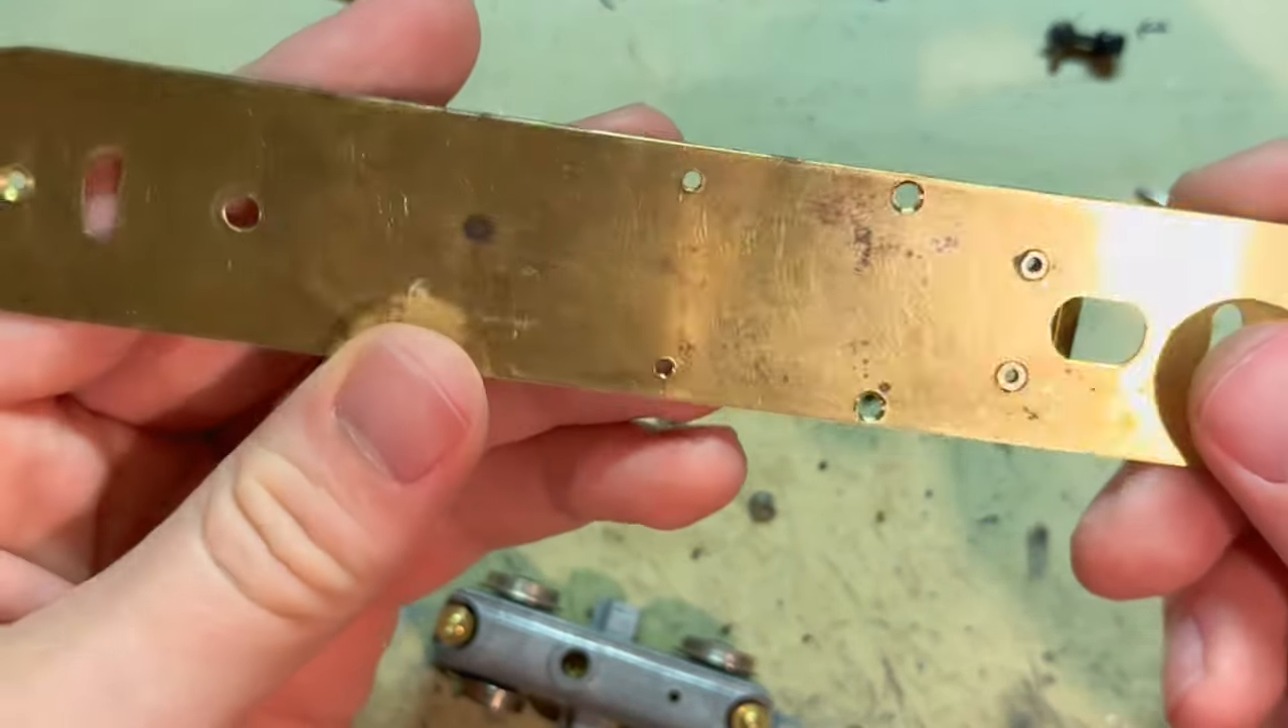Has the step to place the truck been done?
No.